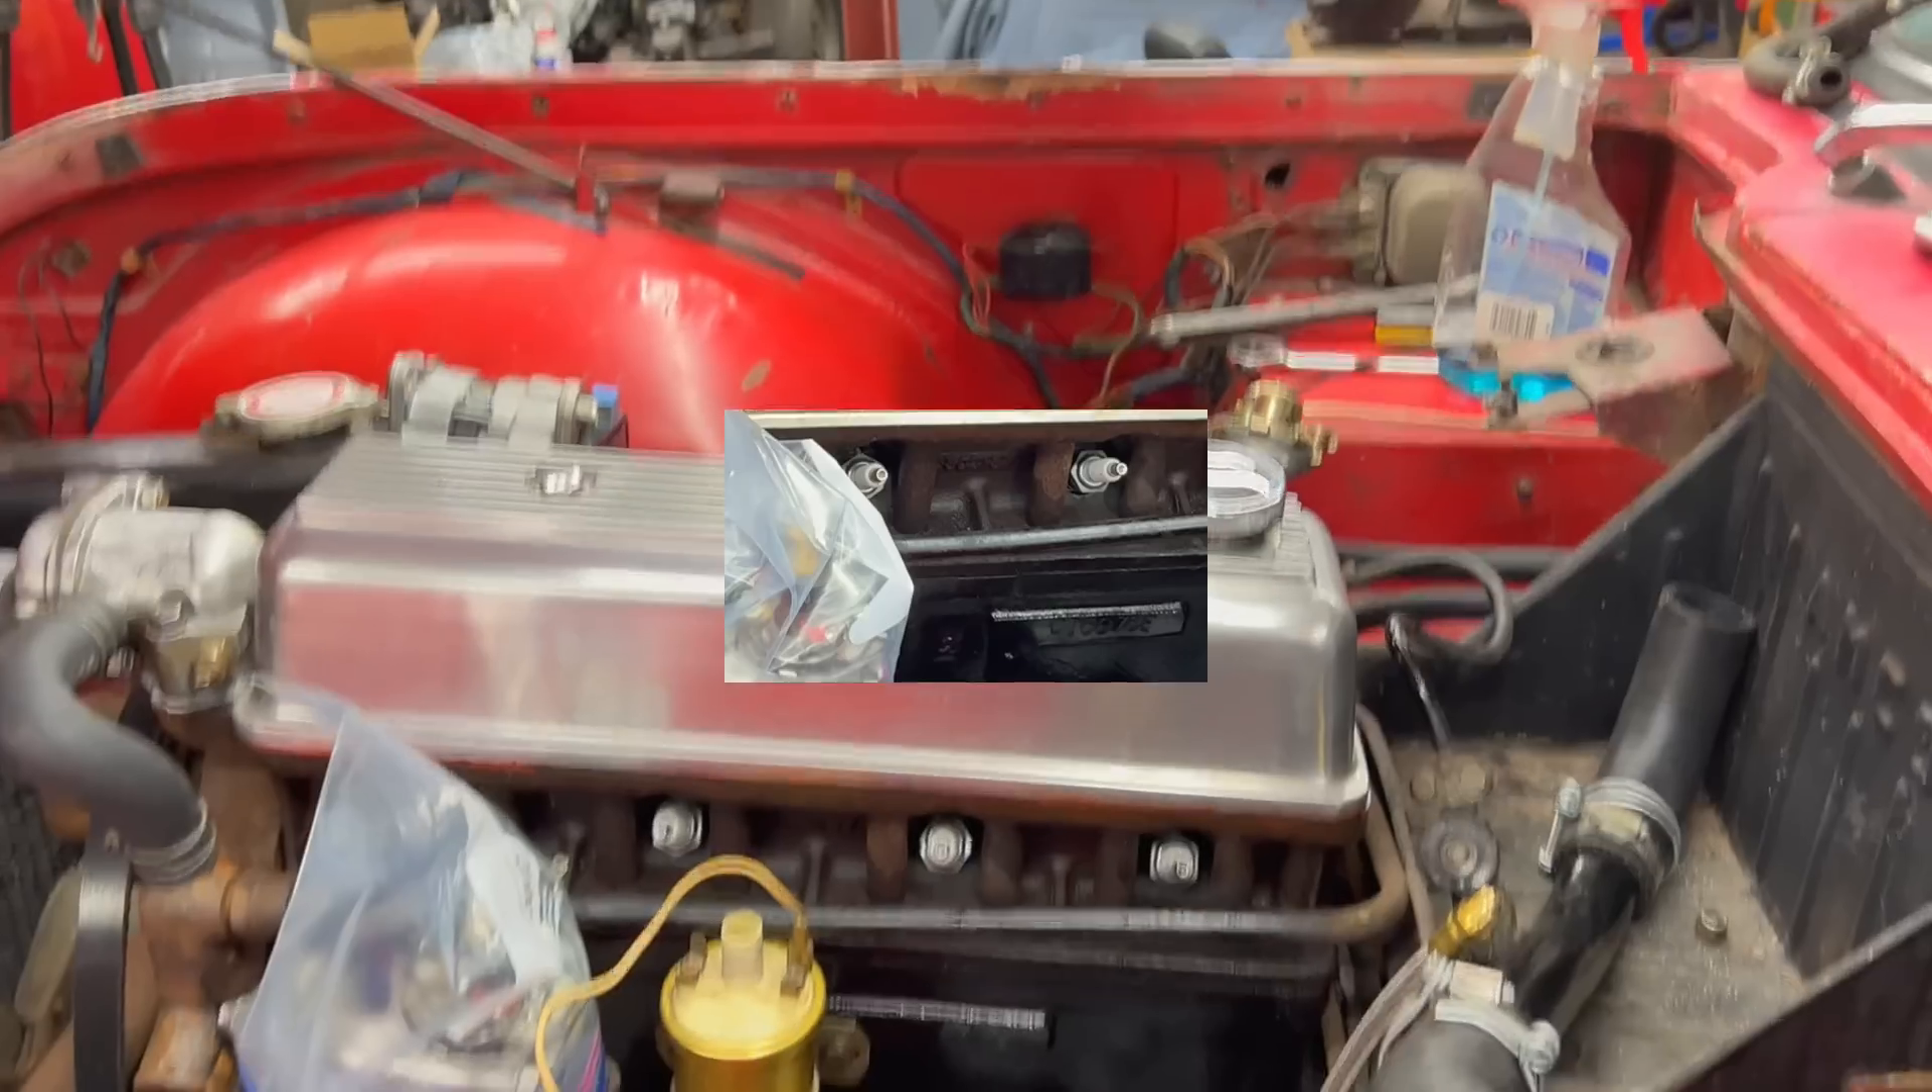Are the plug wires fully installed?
No.